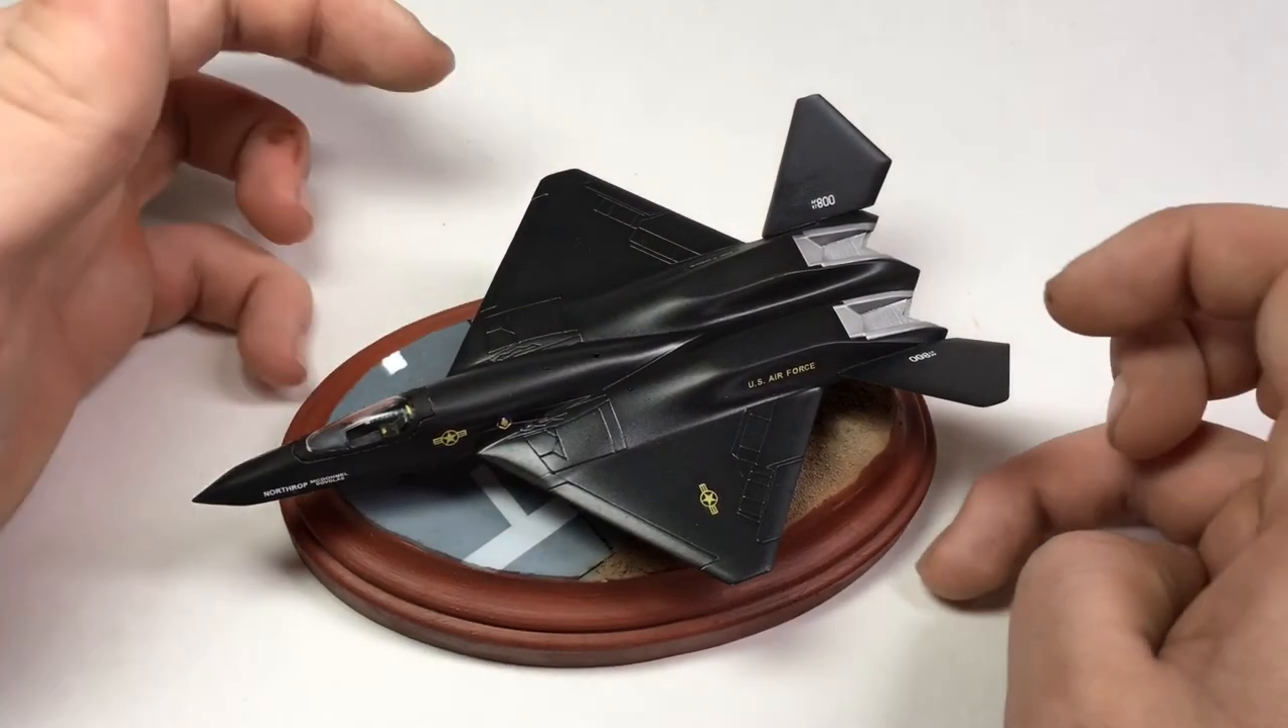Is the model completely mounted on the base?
Yes.